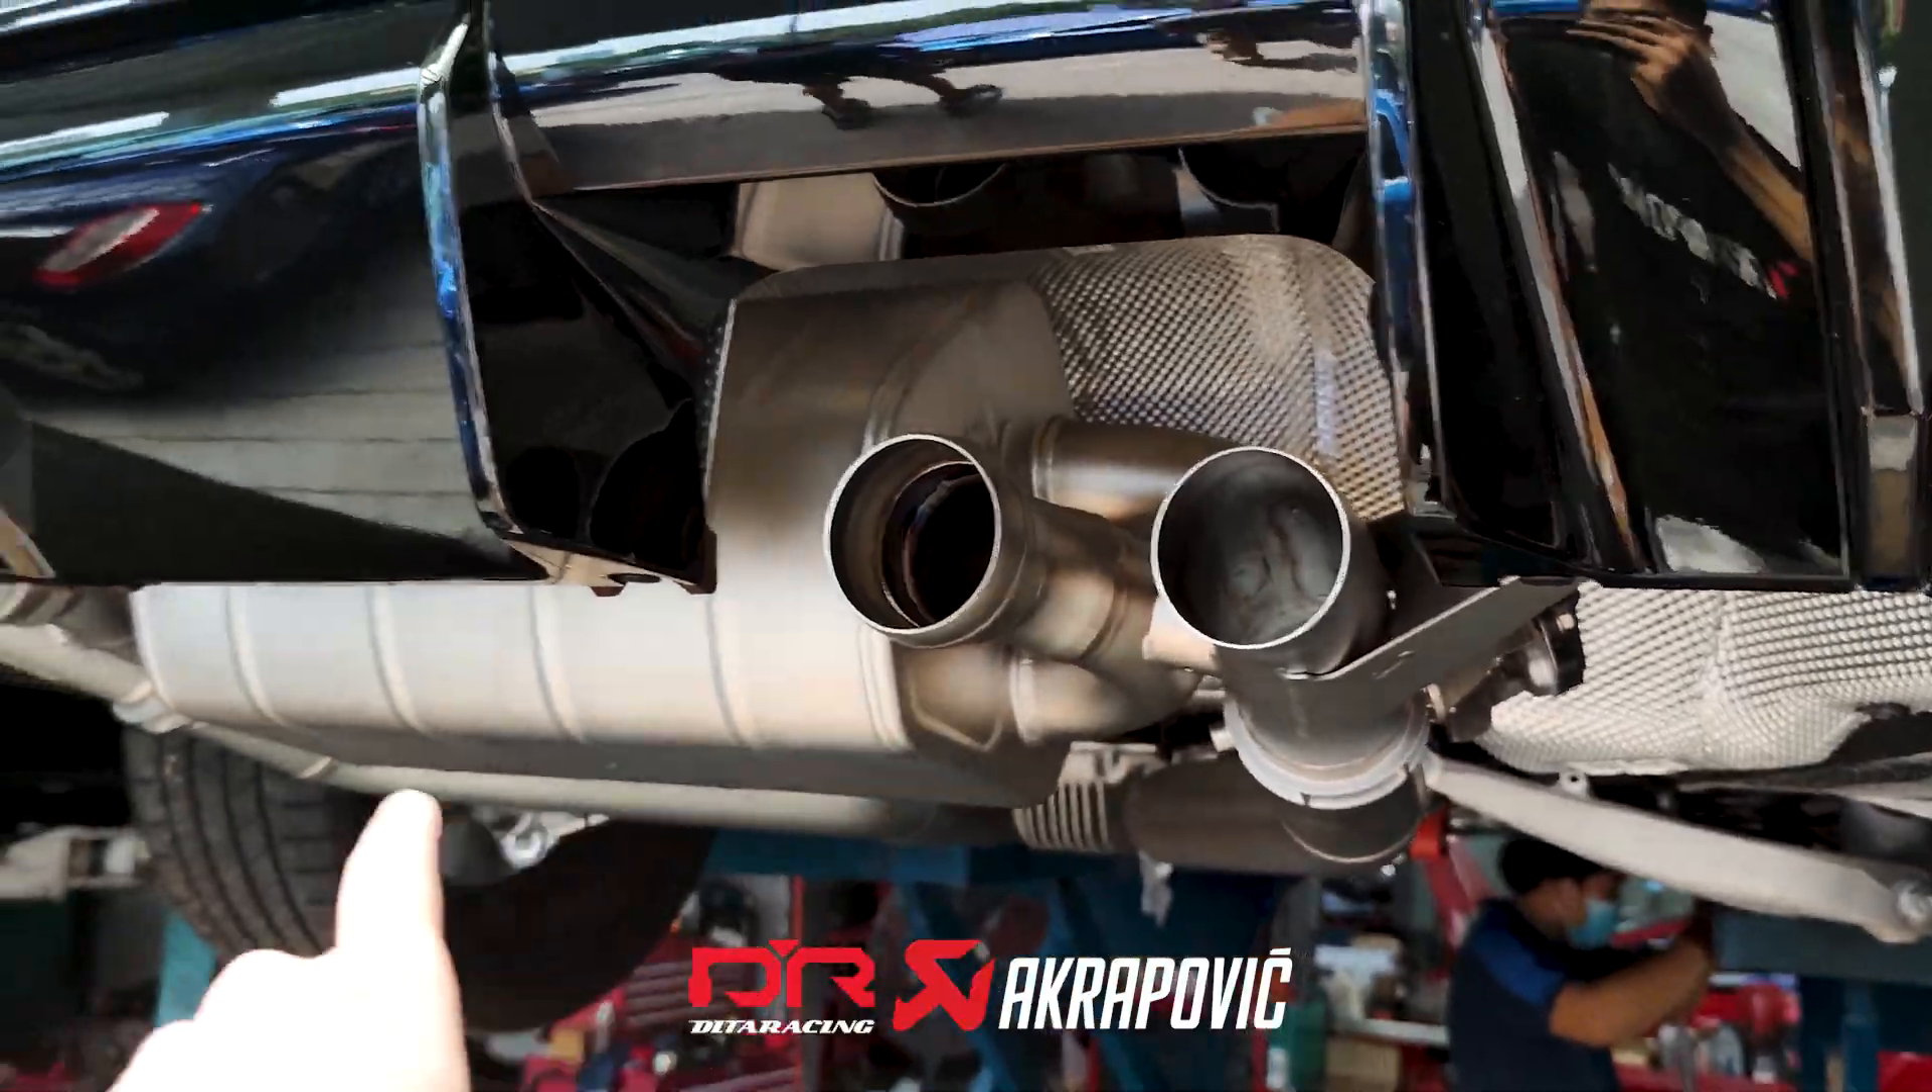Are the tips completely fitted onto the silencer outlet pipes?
No.